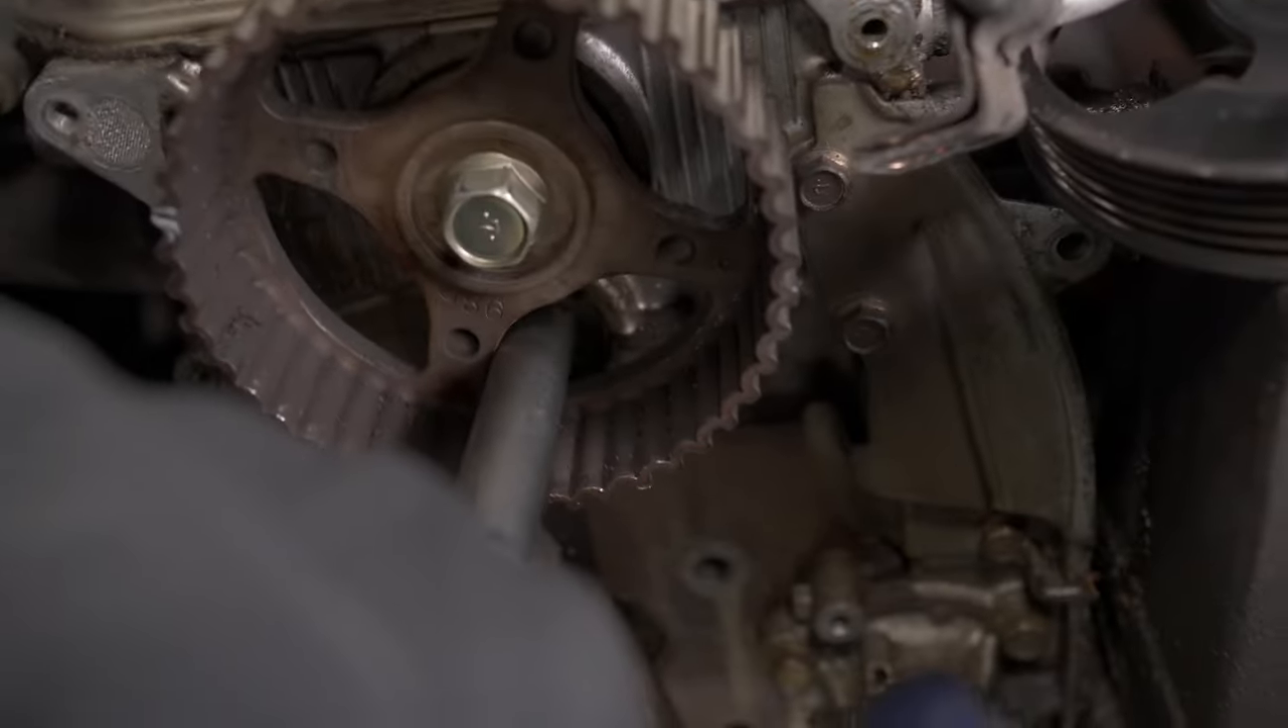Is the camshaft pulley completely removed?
No.